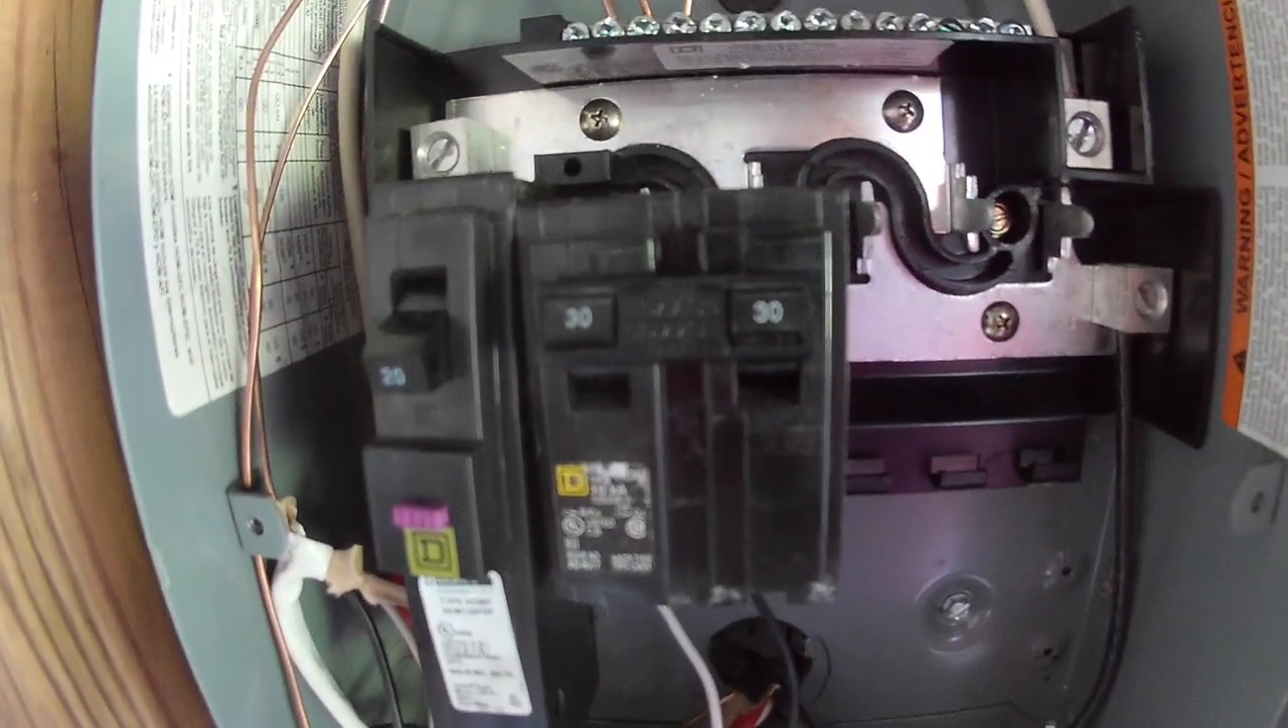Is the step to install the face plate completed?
No.